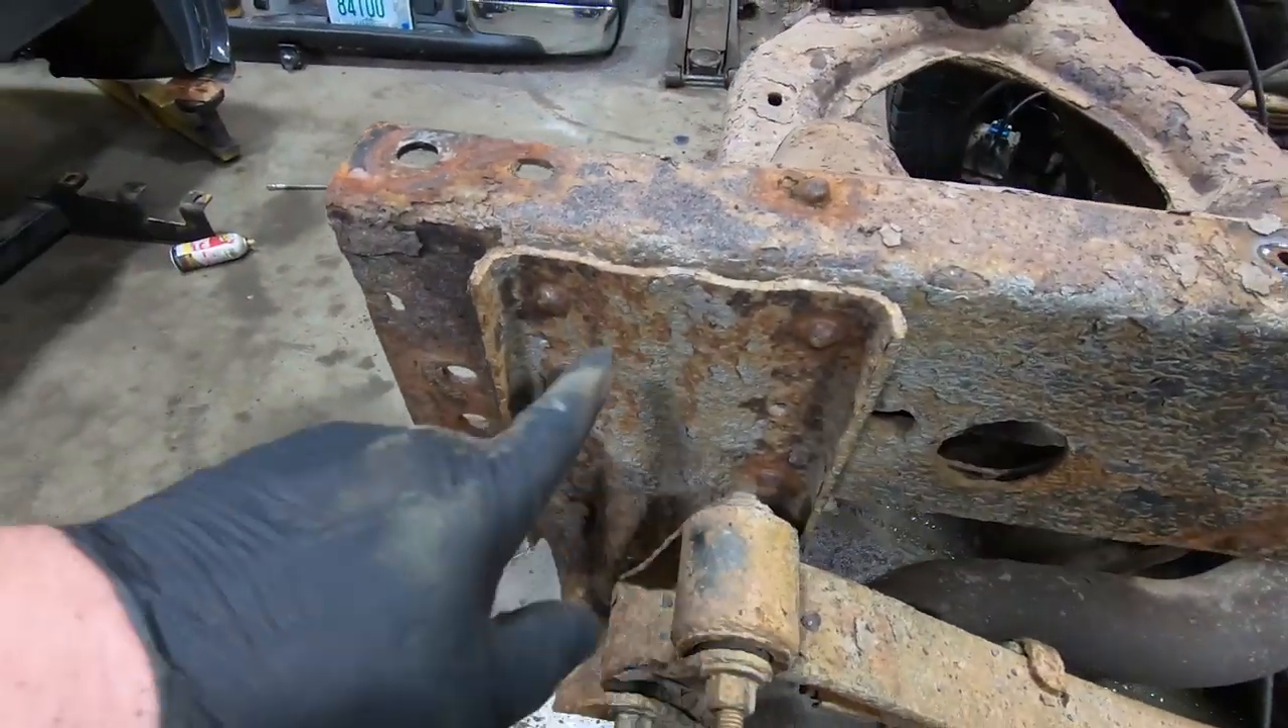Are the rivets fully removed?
No.